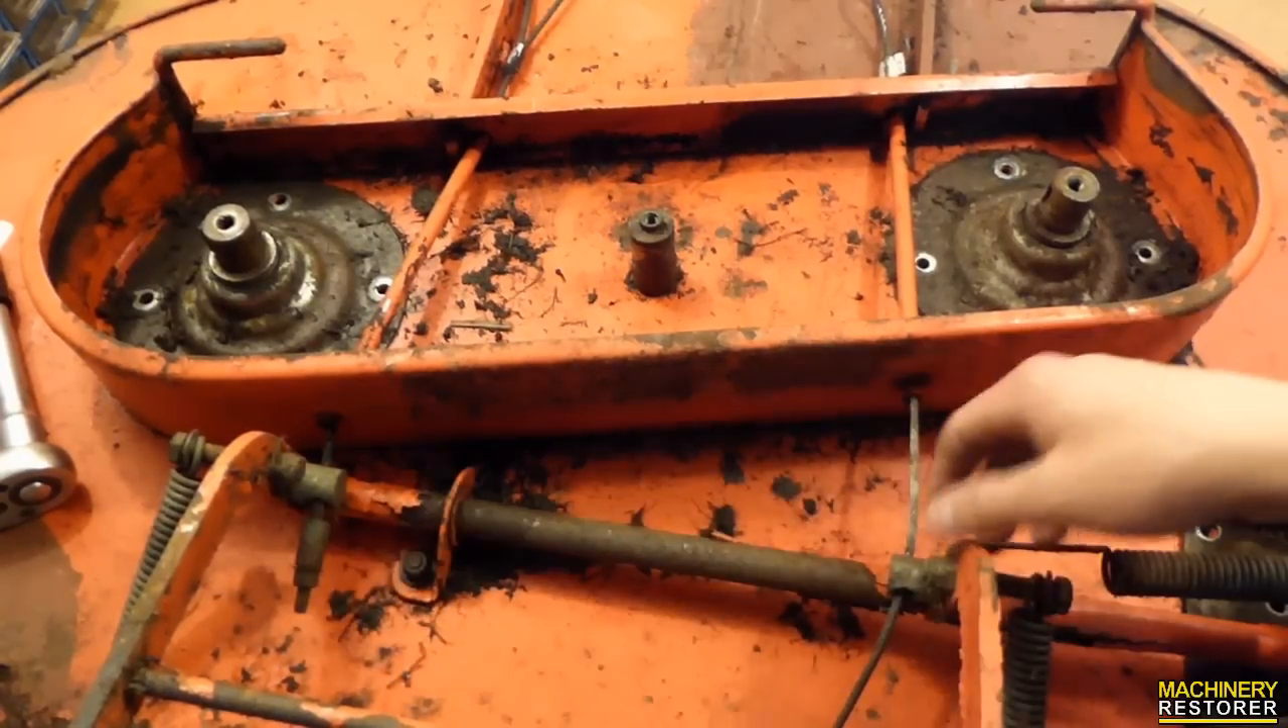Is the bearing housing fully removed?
No.